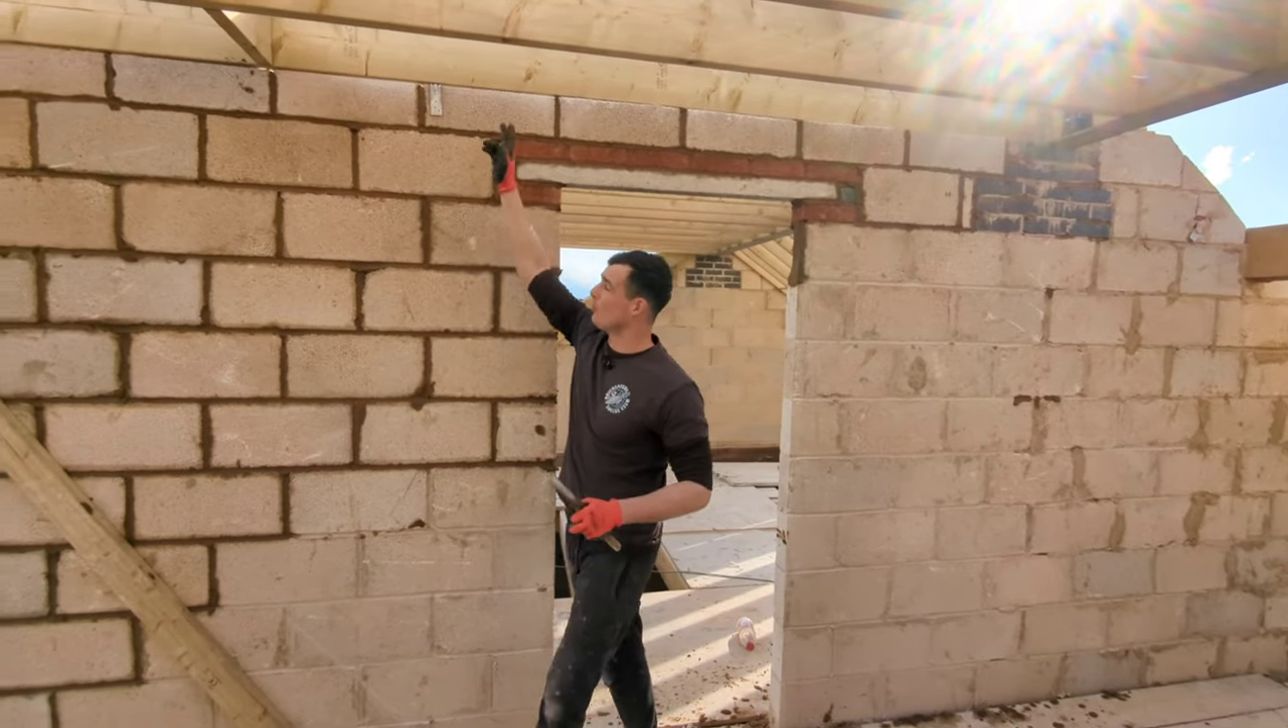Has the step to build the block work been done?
Yes.